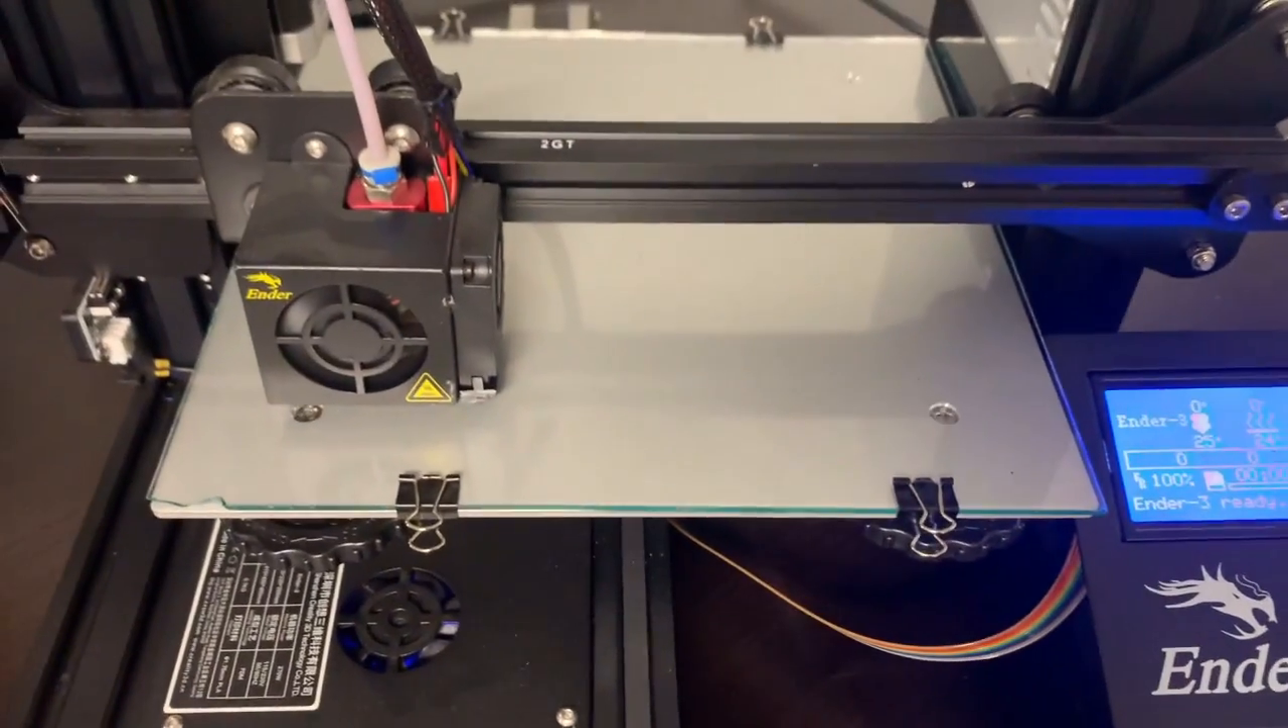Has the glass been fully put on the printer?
Yes.